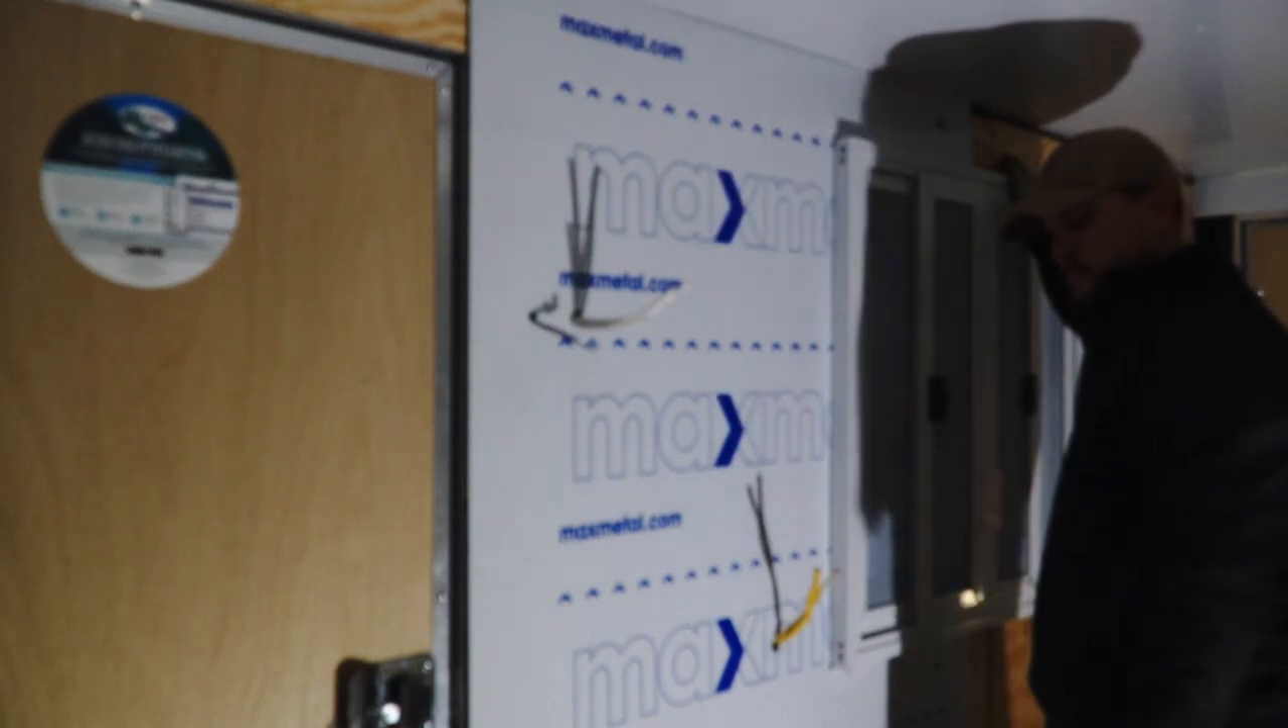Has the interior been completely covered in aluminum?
No.